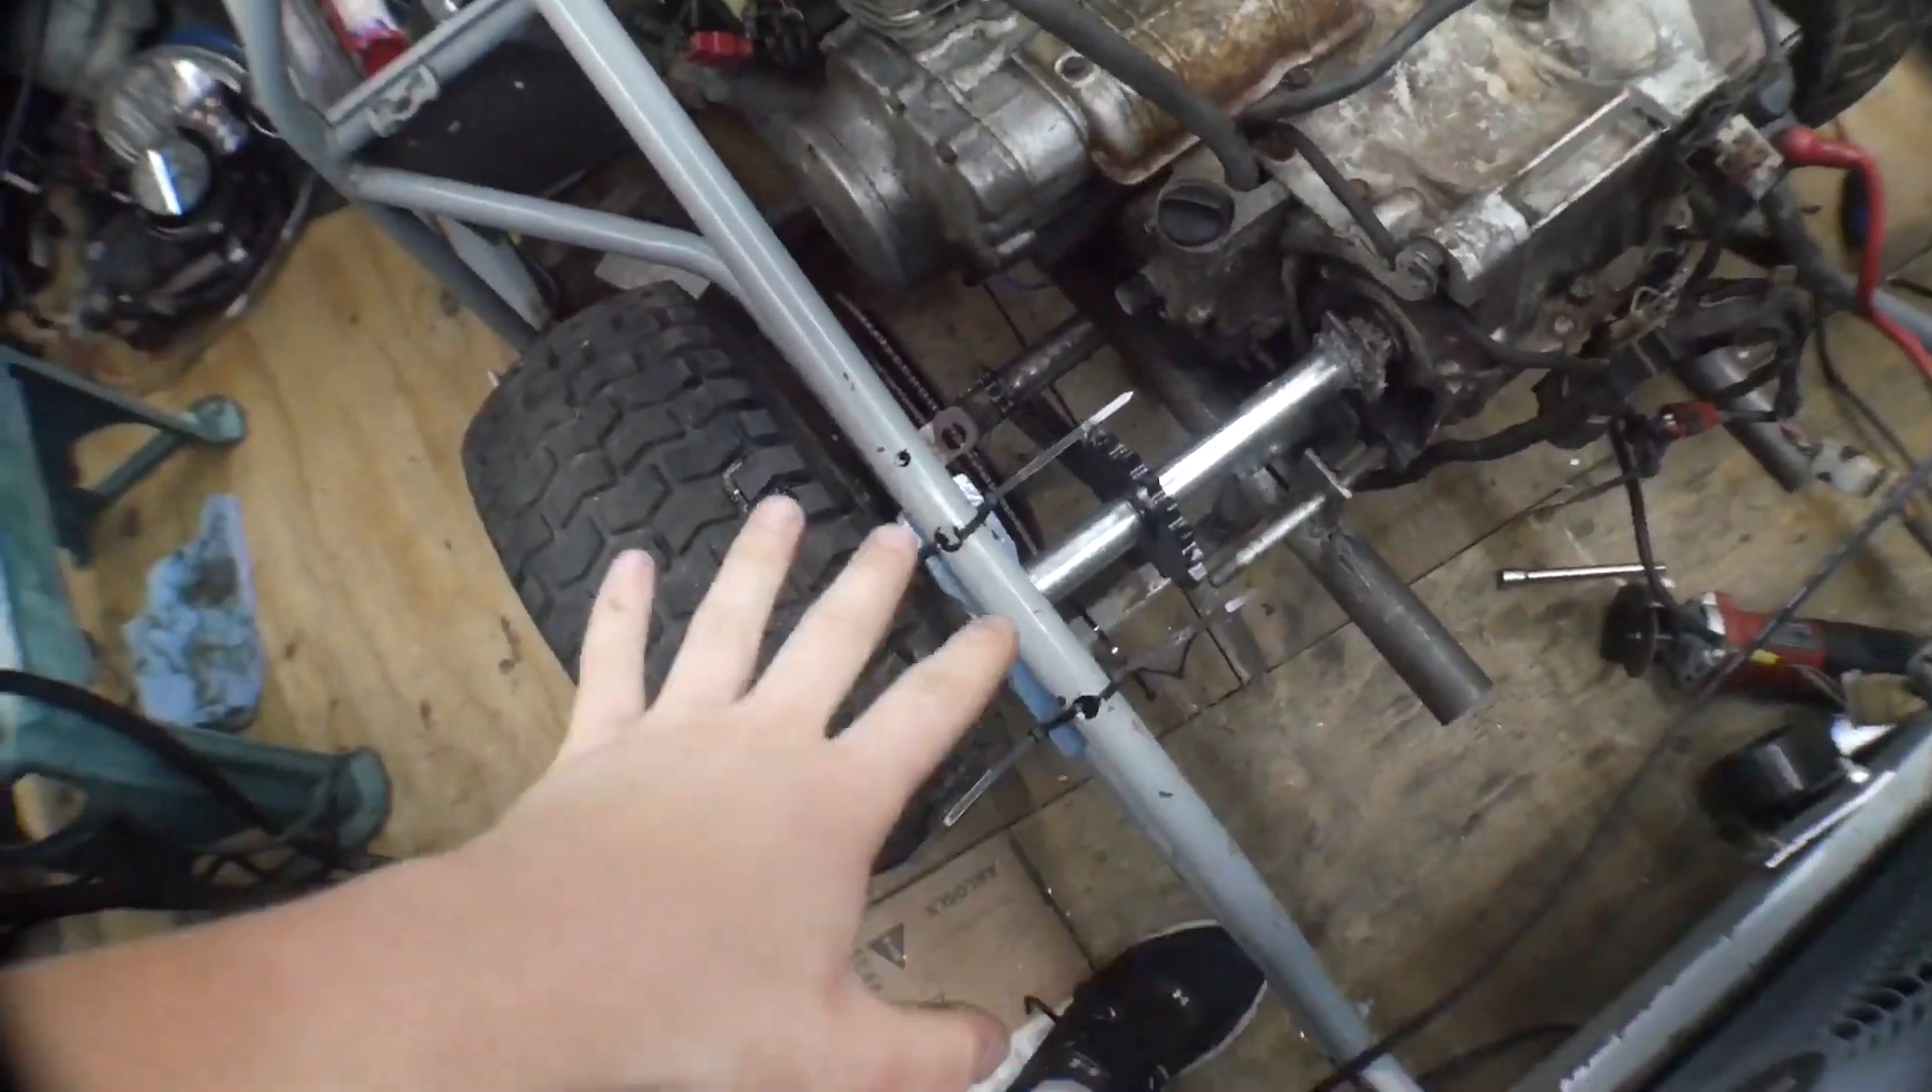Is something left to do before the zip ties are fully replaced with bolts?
Yes.